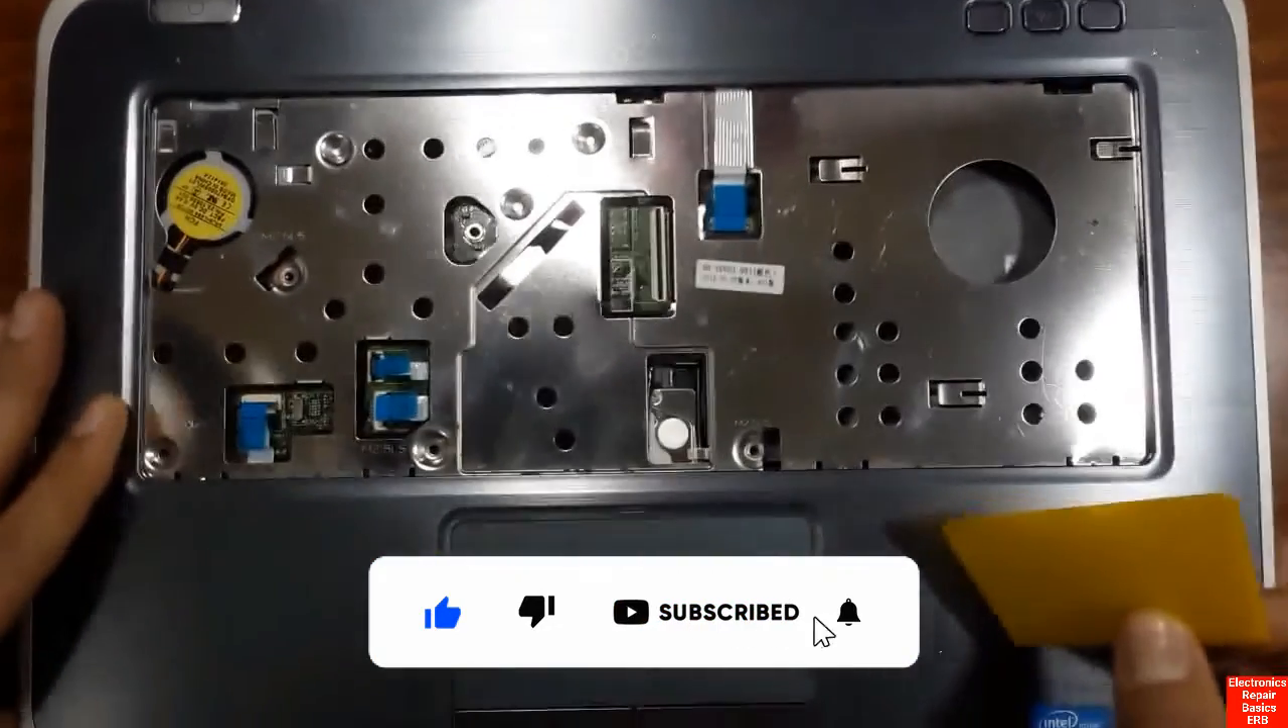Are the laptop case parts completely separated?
No.